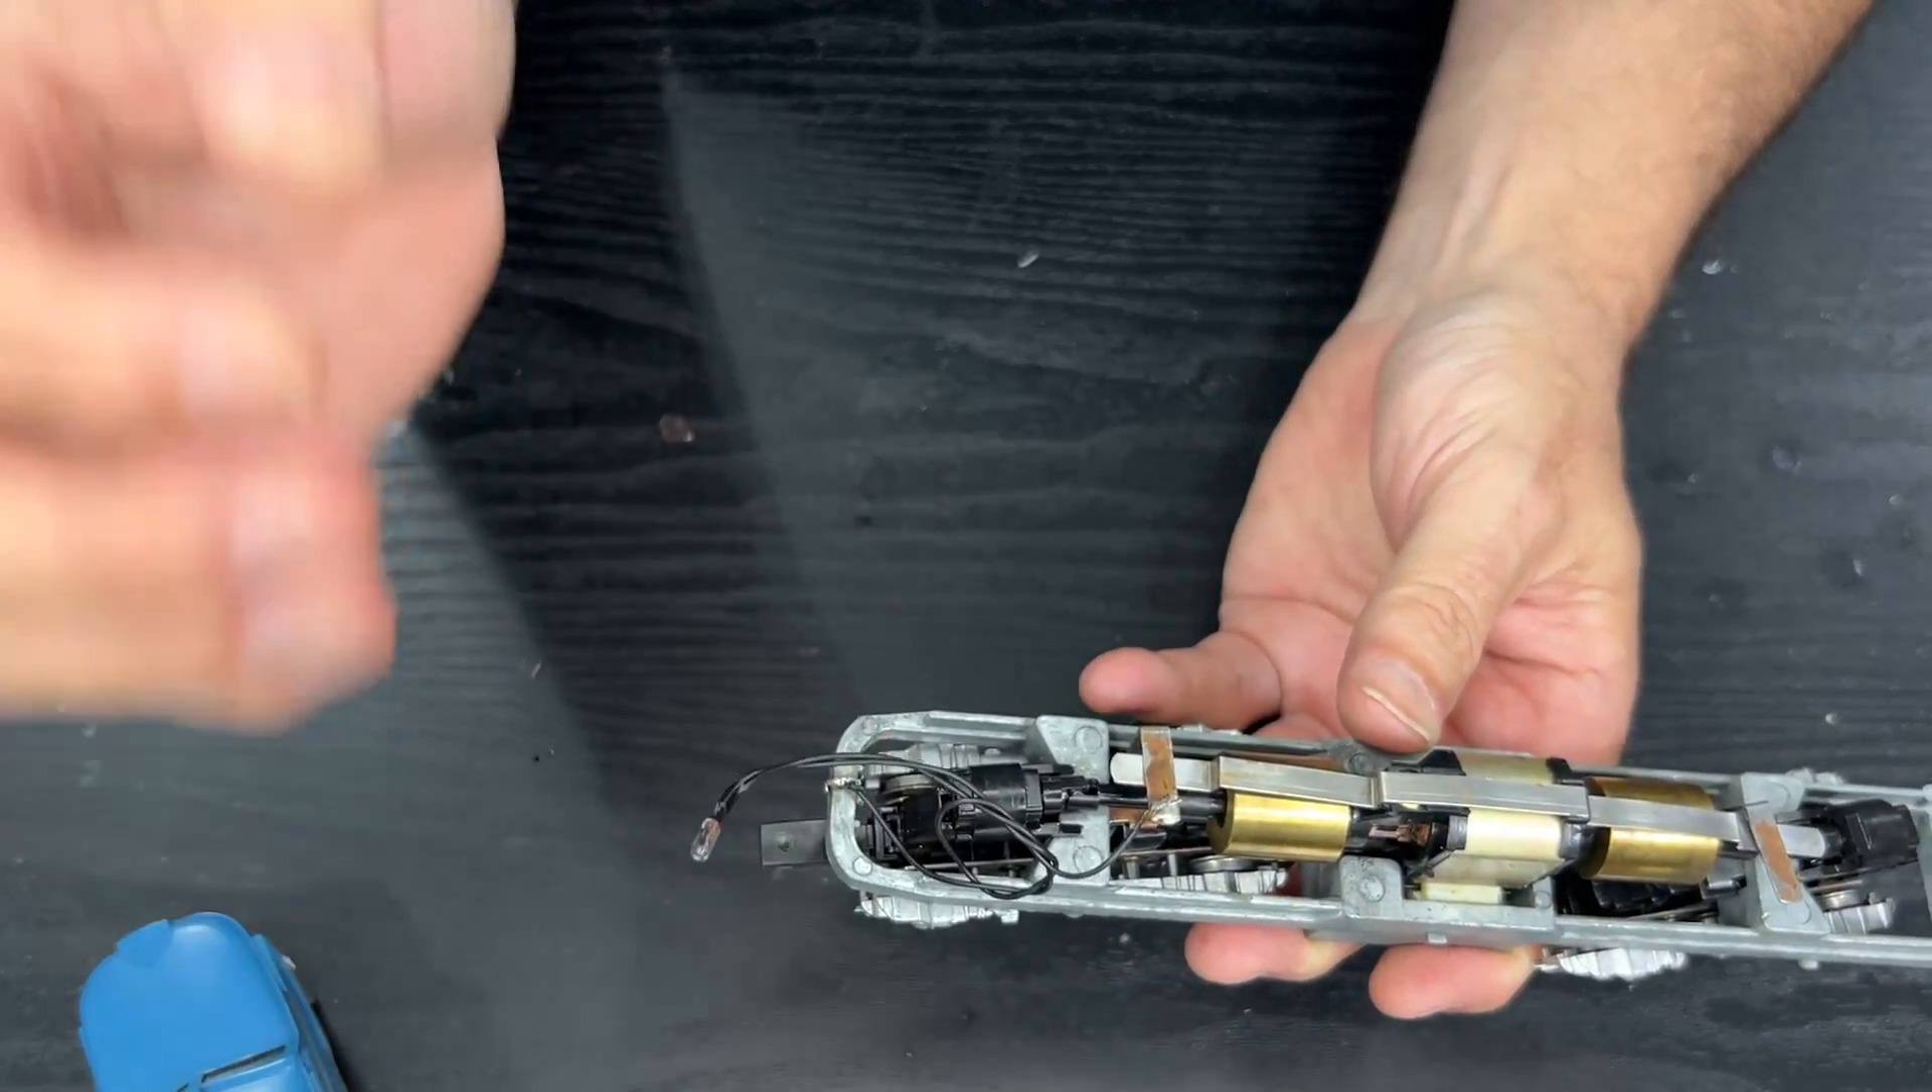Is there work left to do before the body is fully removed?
No.